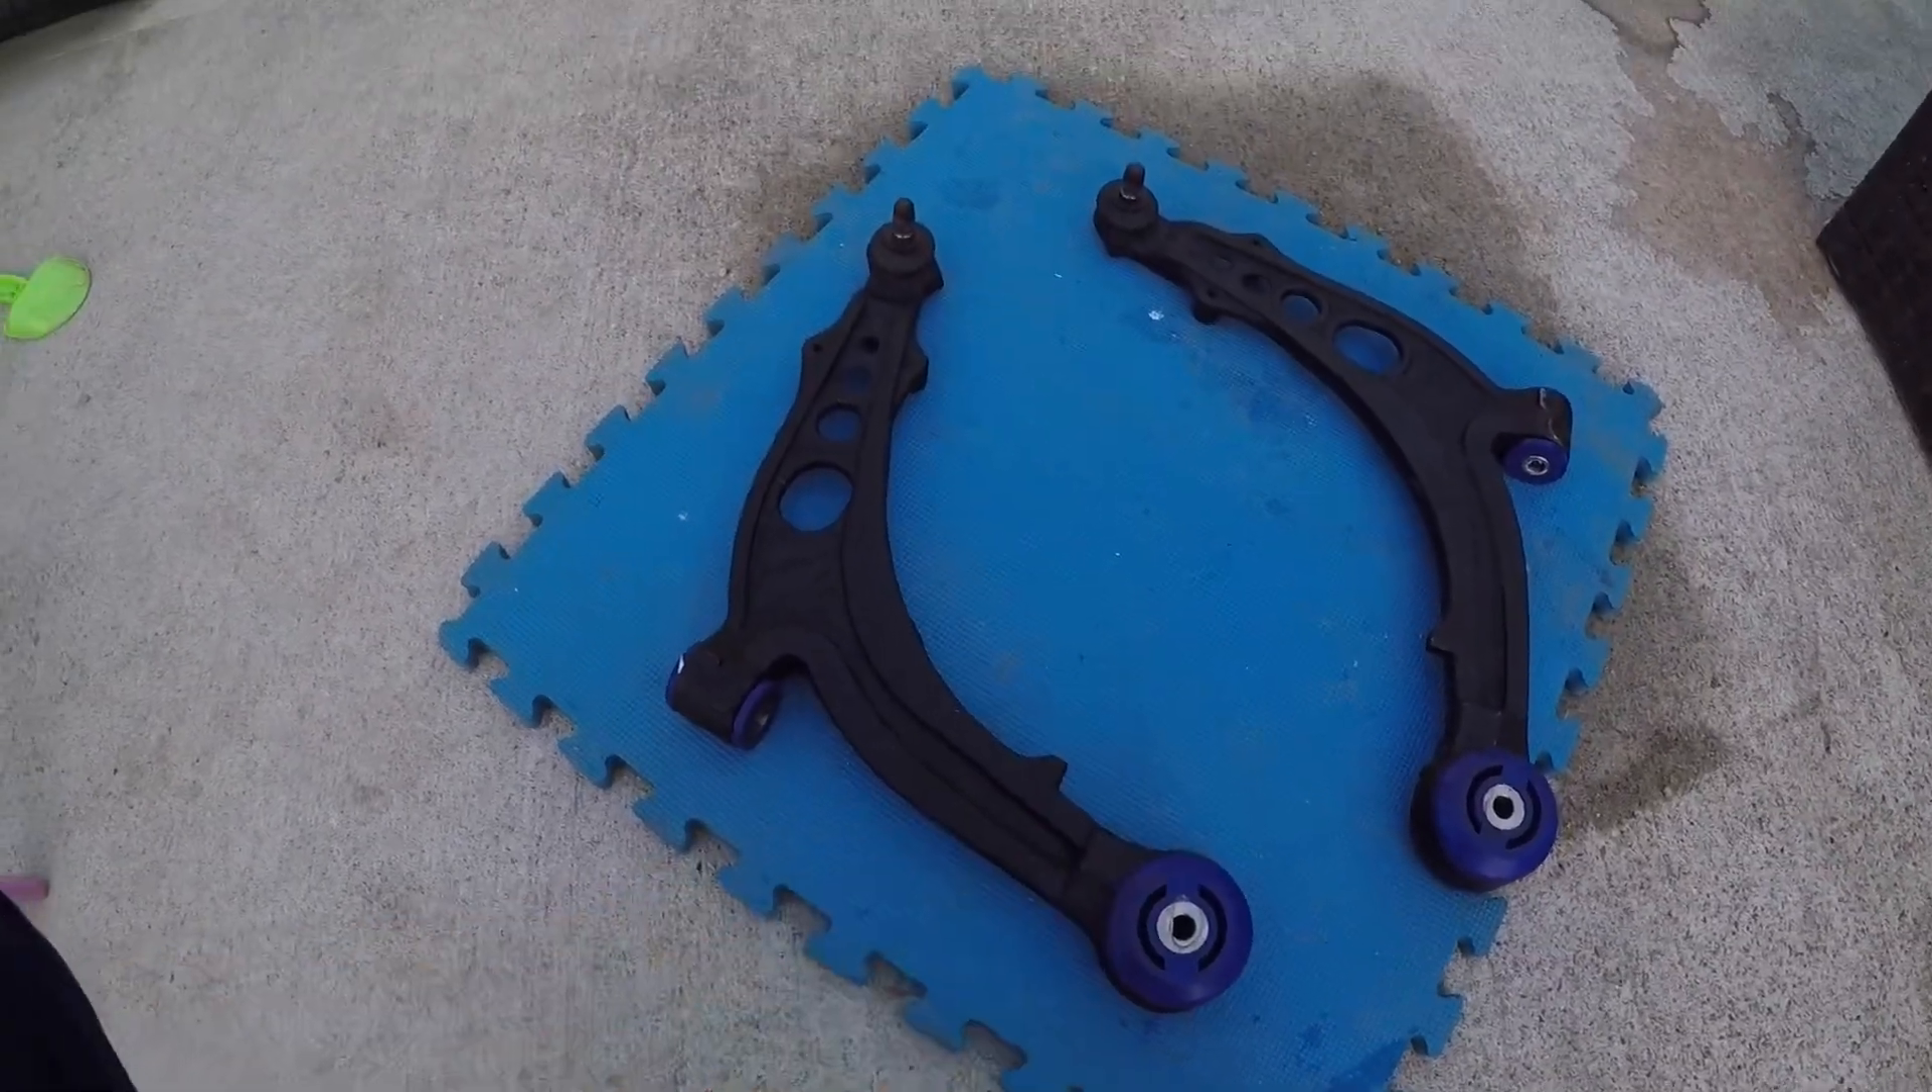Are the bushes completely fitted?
Yes.